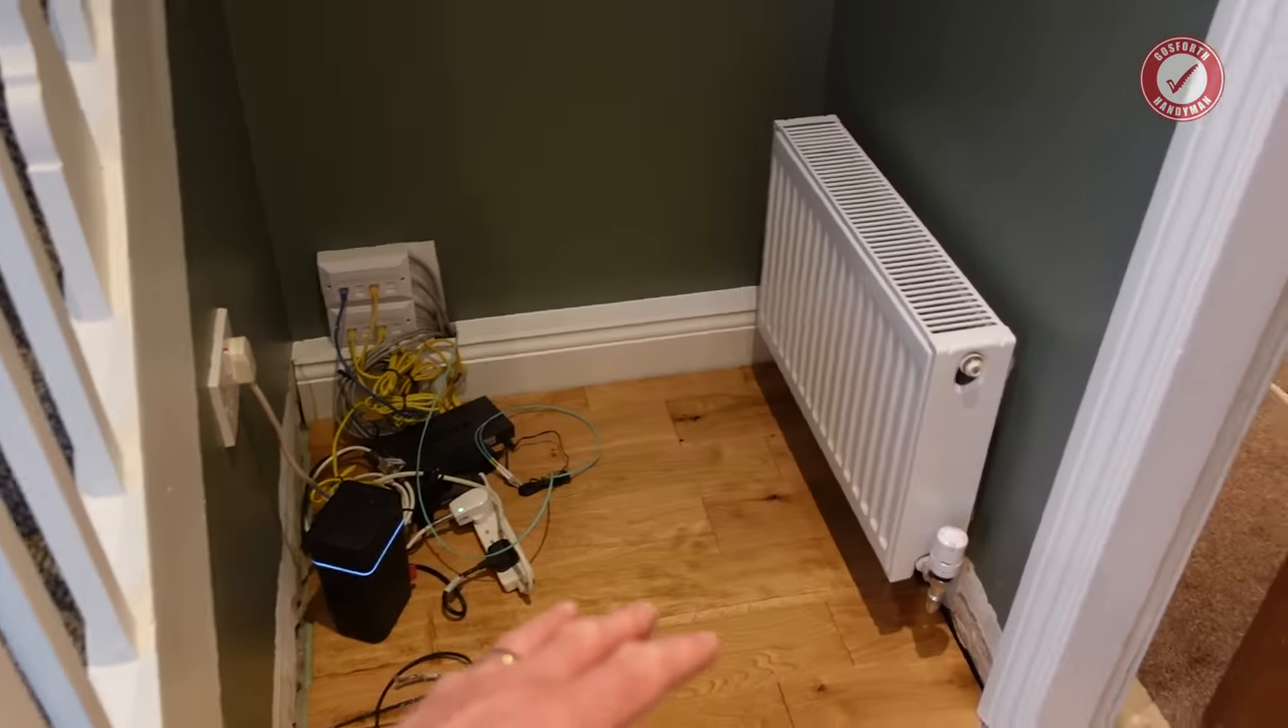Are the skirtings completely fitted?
No.